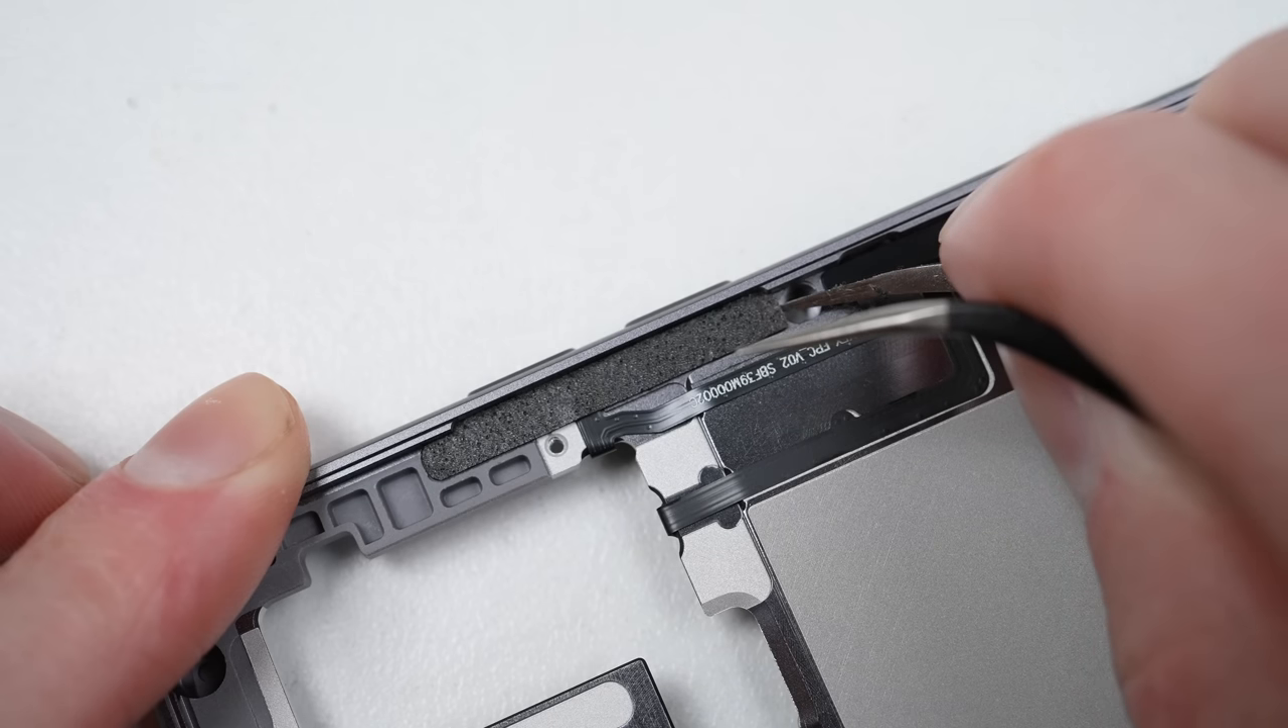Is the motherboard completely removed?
Yes.